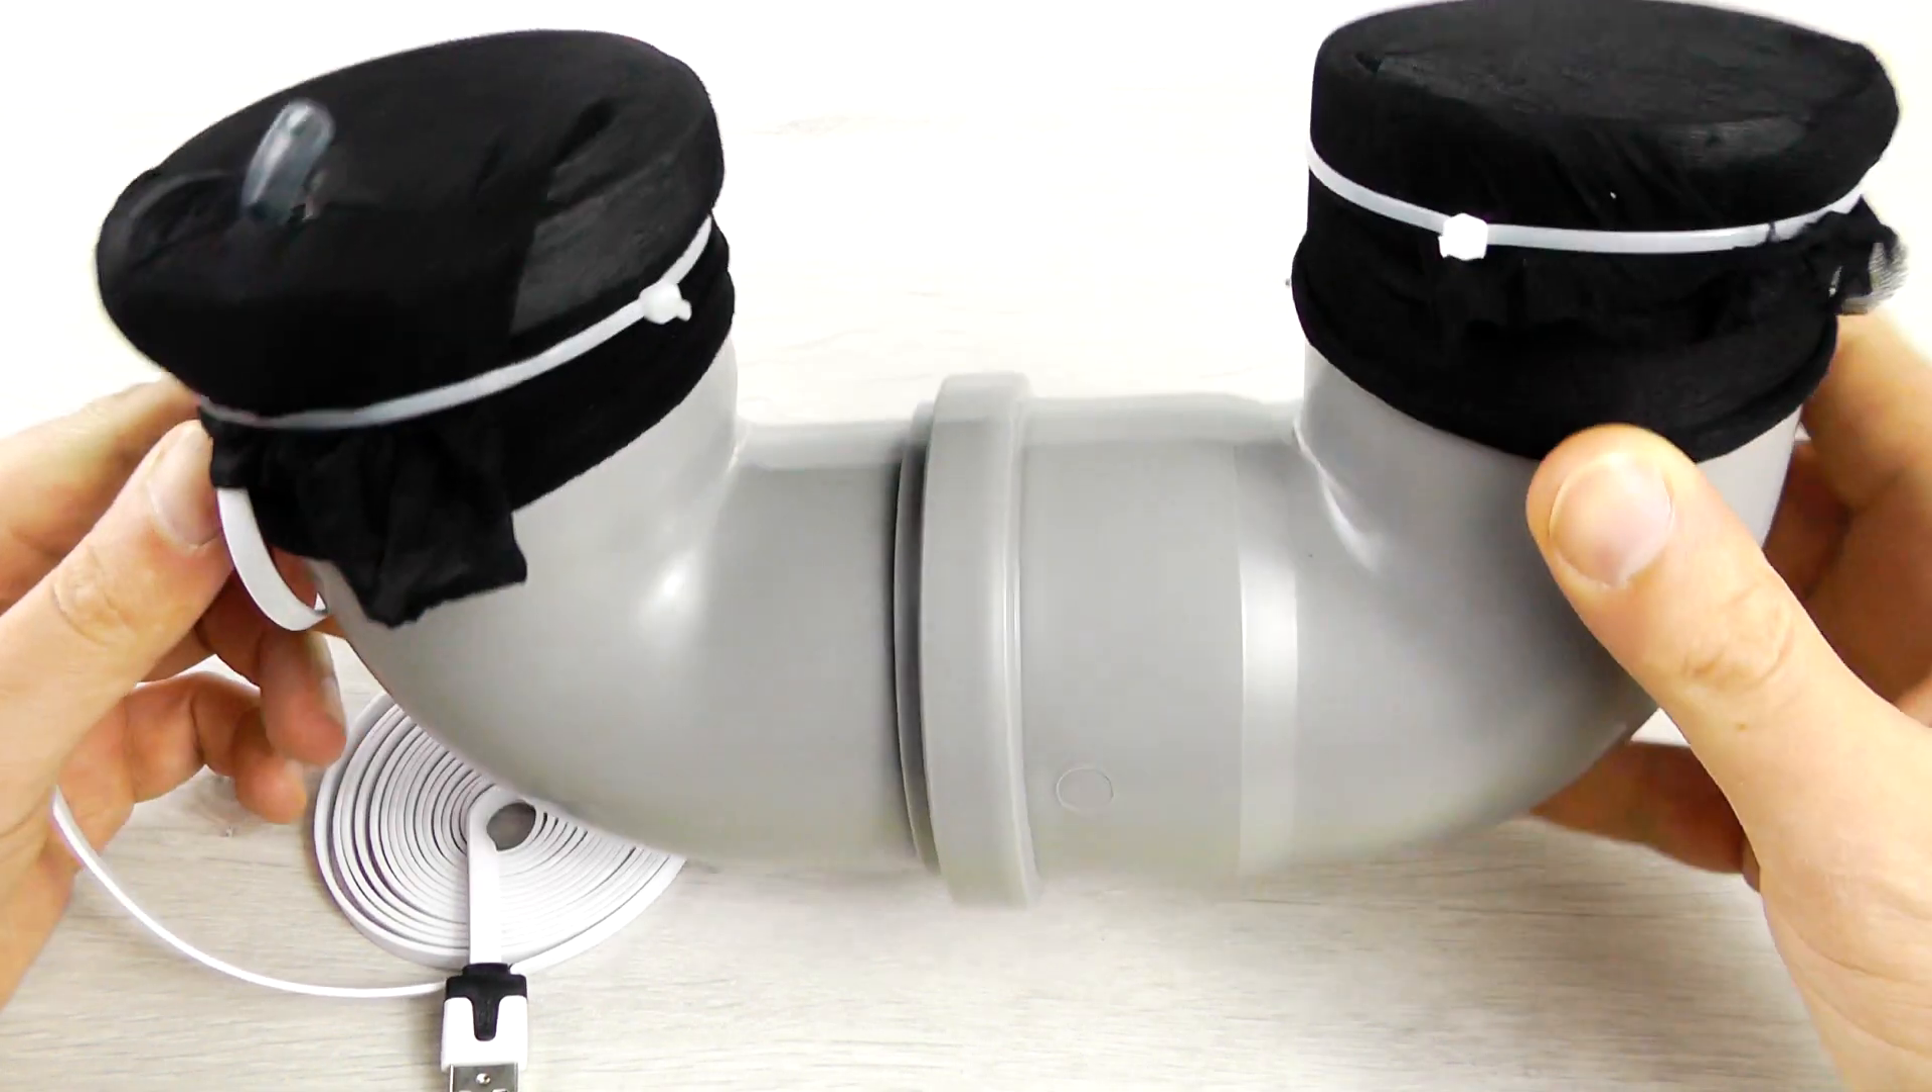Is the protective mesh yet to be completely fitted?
No.